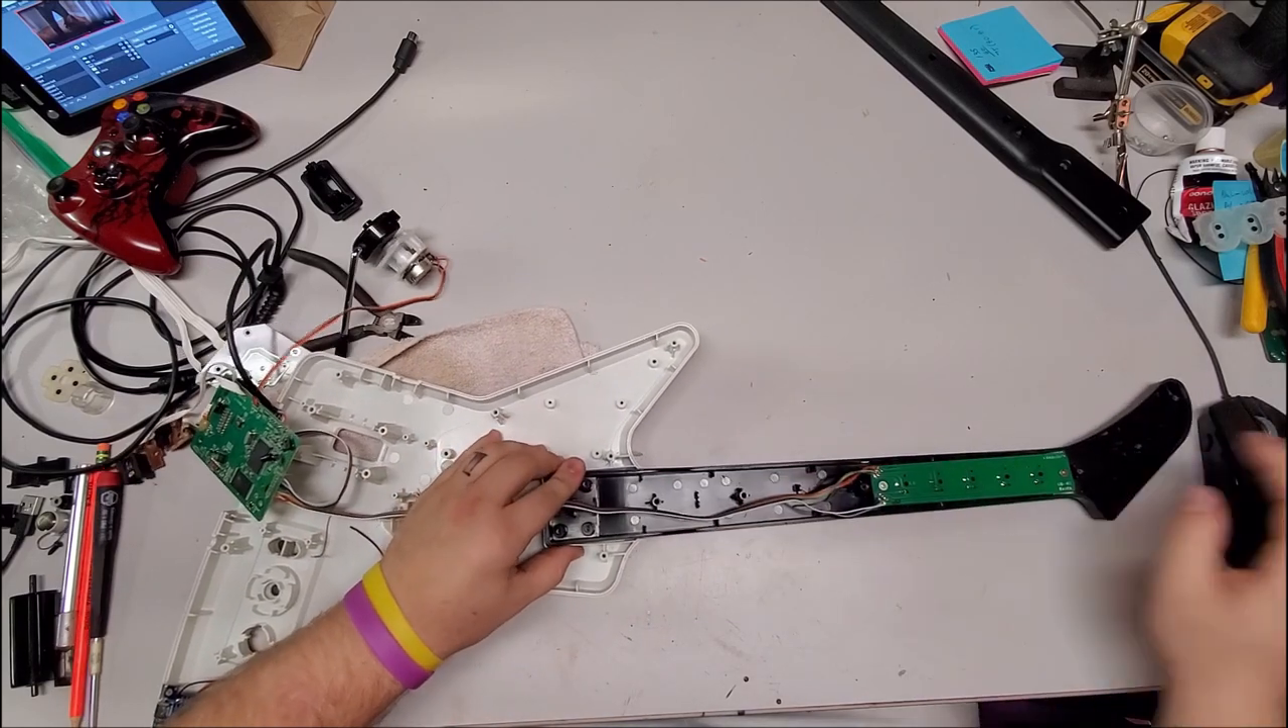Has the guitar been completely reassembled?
No.